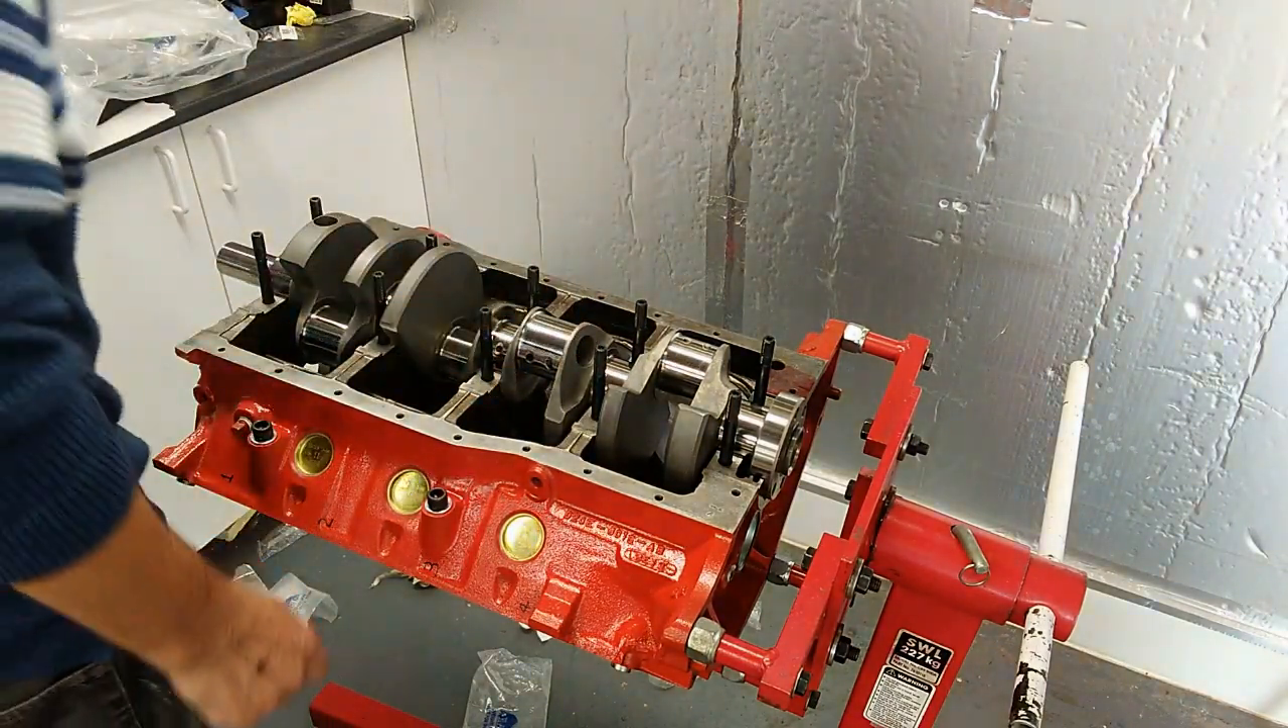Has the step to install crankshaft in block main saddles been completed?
Yes.